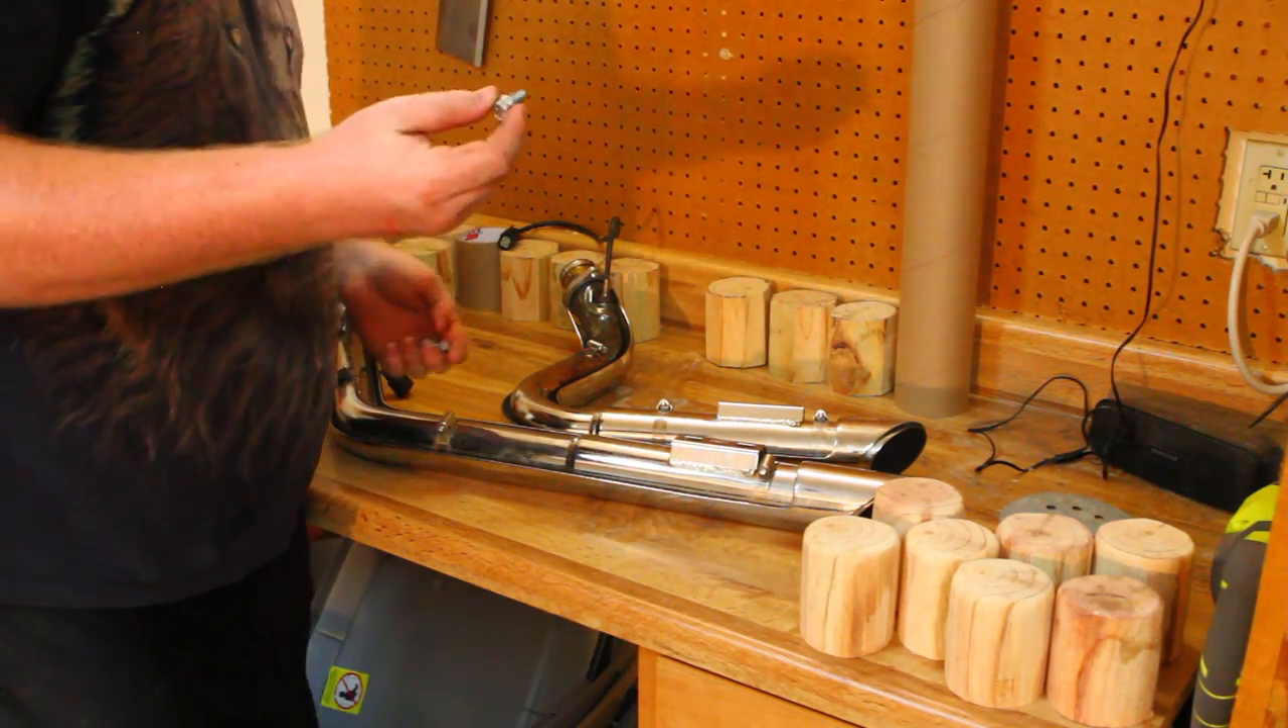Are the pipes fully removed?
Yes.